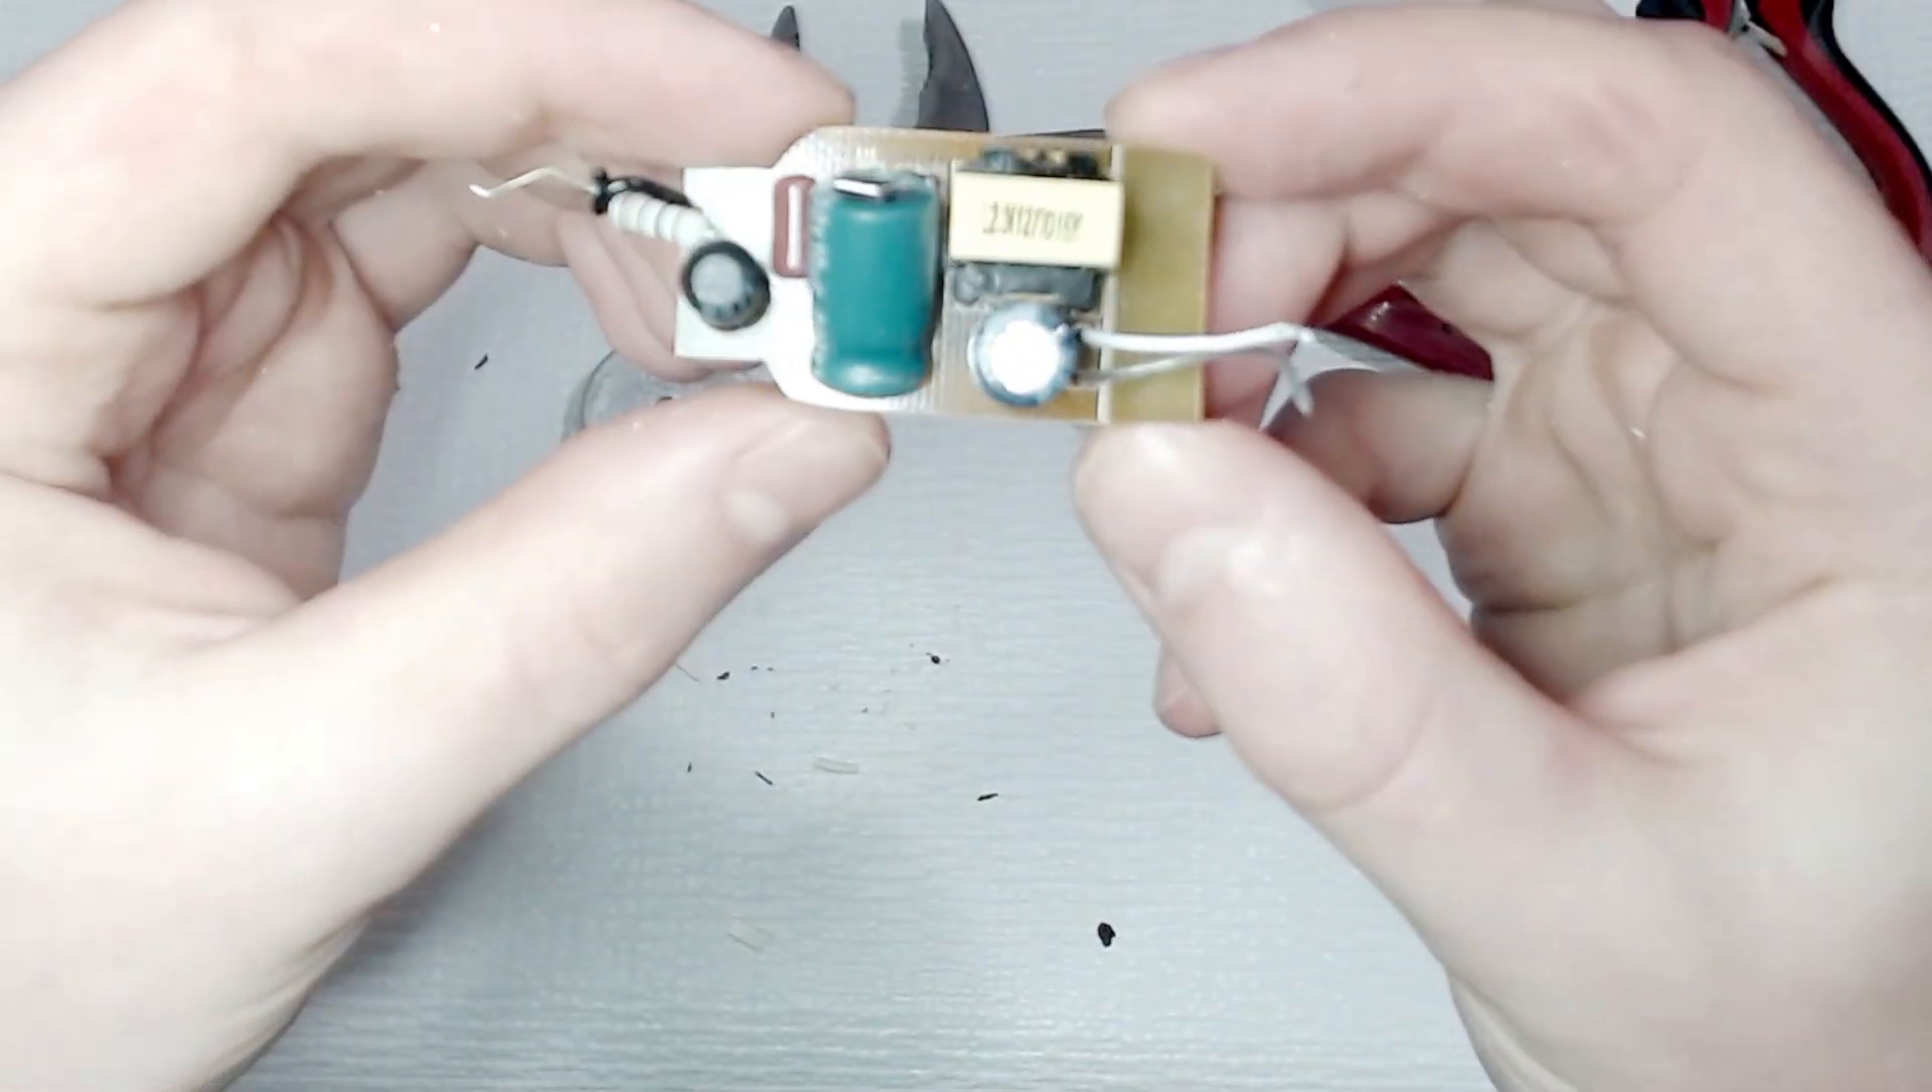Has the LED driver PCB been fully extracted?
Yes.